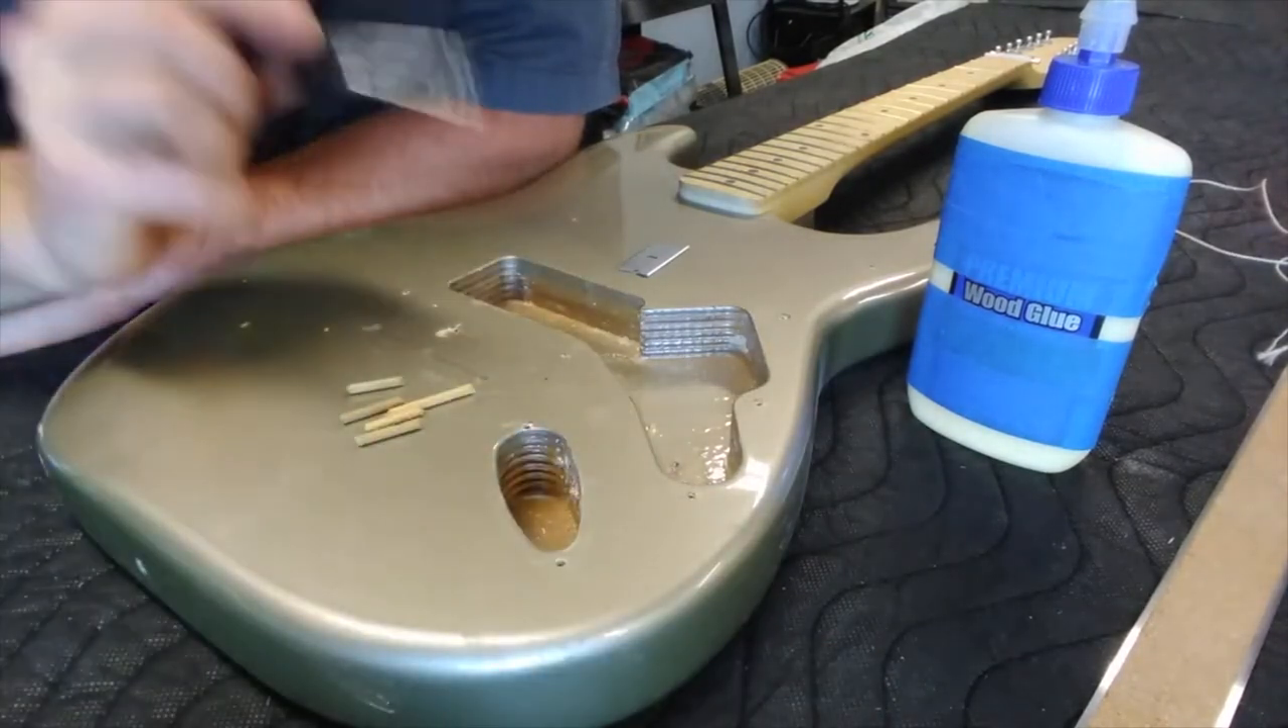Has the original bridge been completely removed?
Yes.